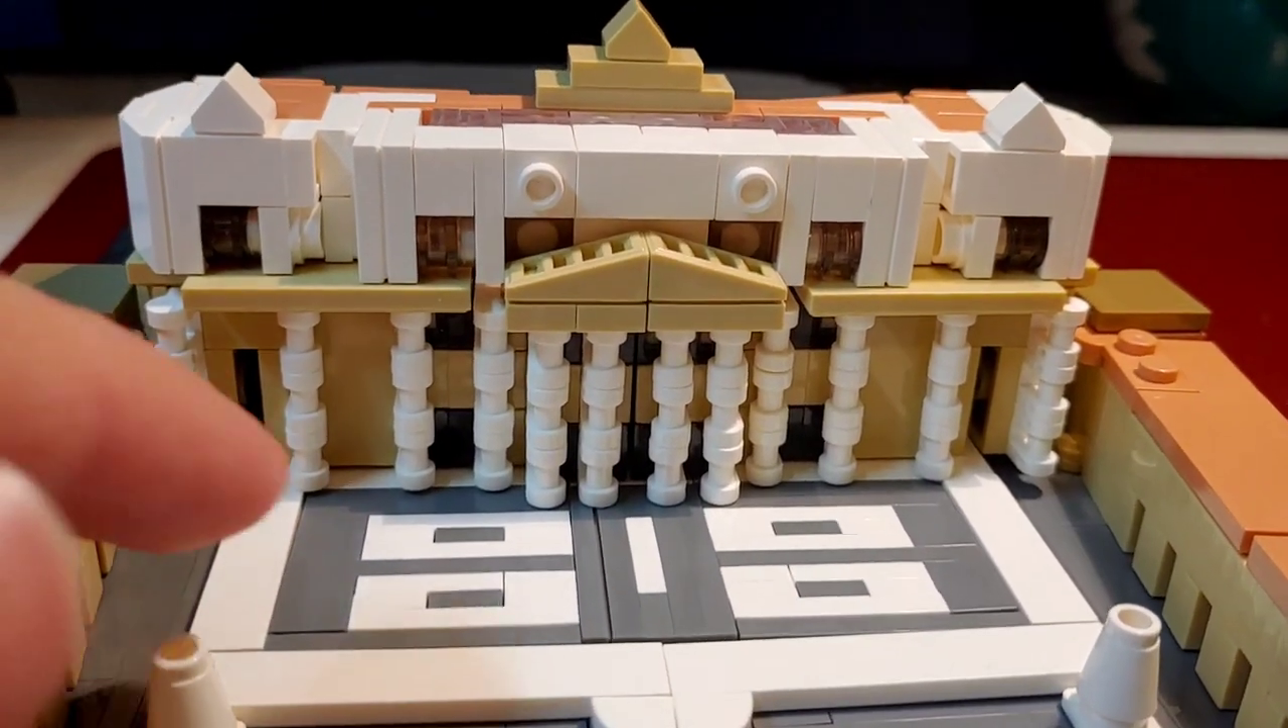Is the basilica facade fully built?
Yes.